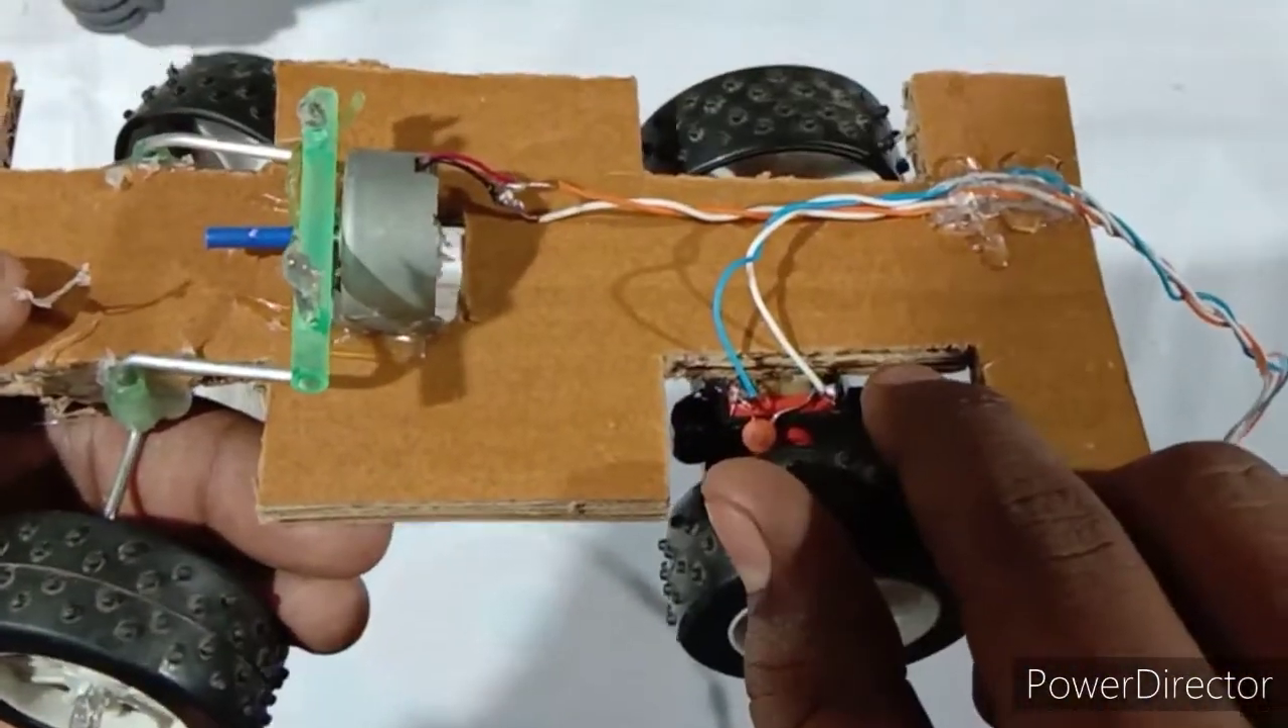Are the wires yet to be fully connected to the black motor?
No.